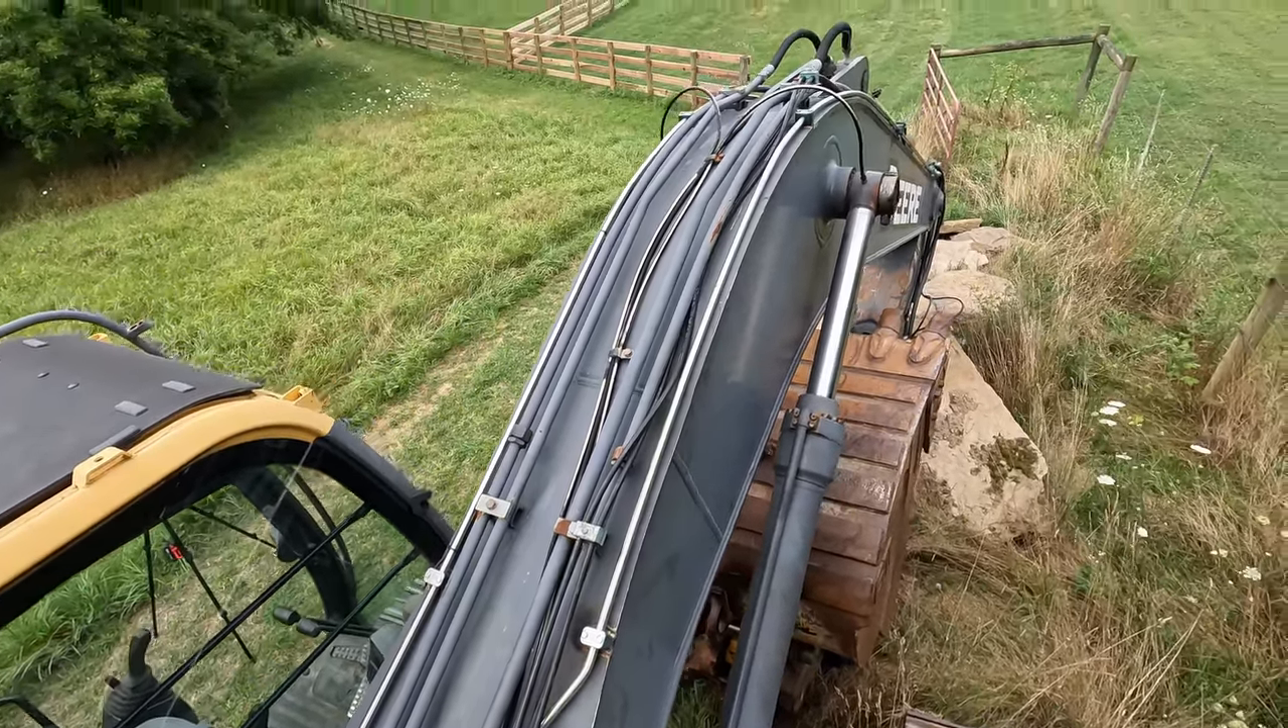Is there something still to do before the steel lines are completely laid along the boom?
No.